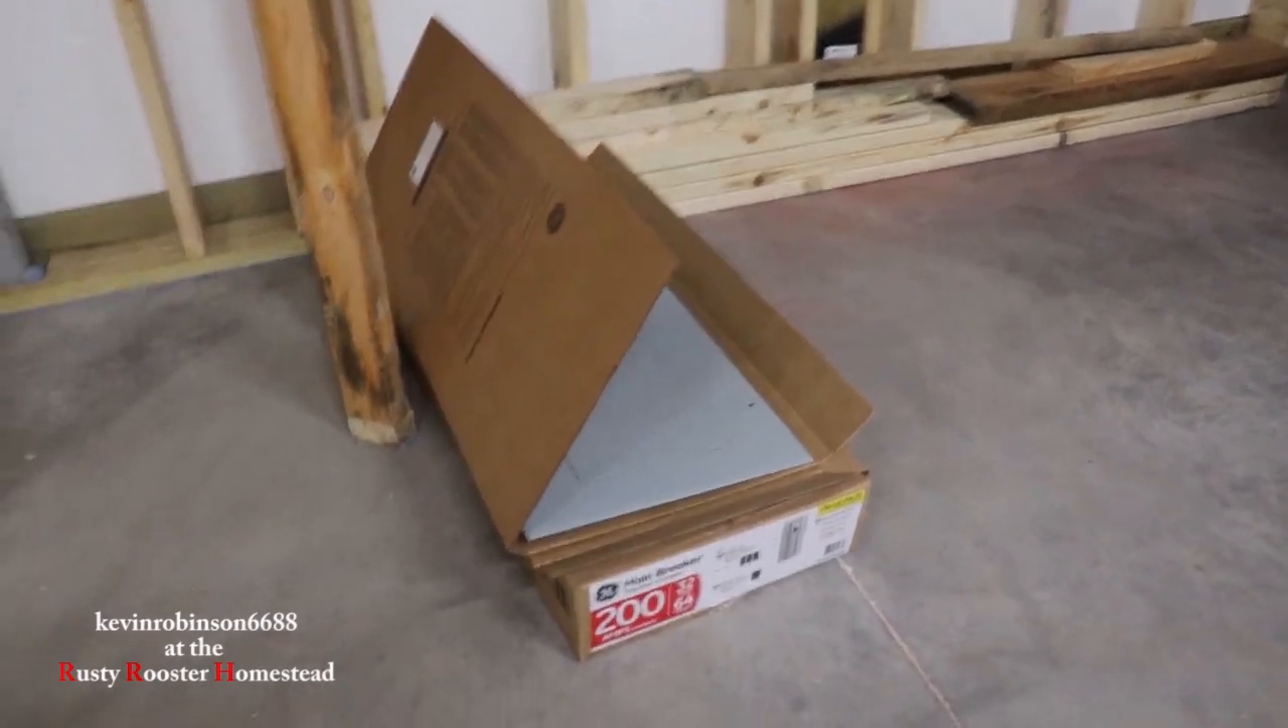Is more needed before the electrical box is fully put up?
Yes.